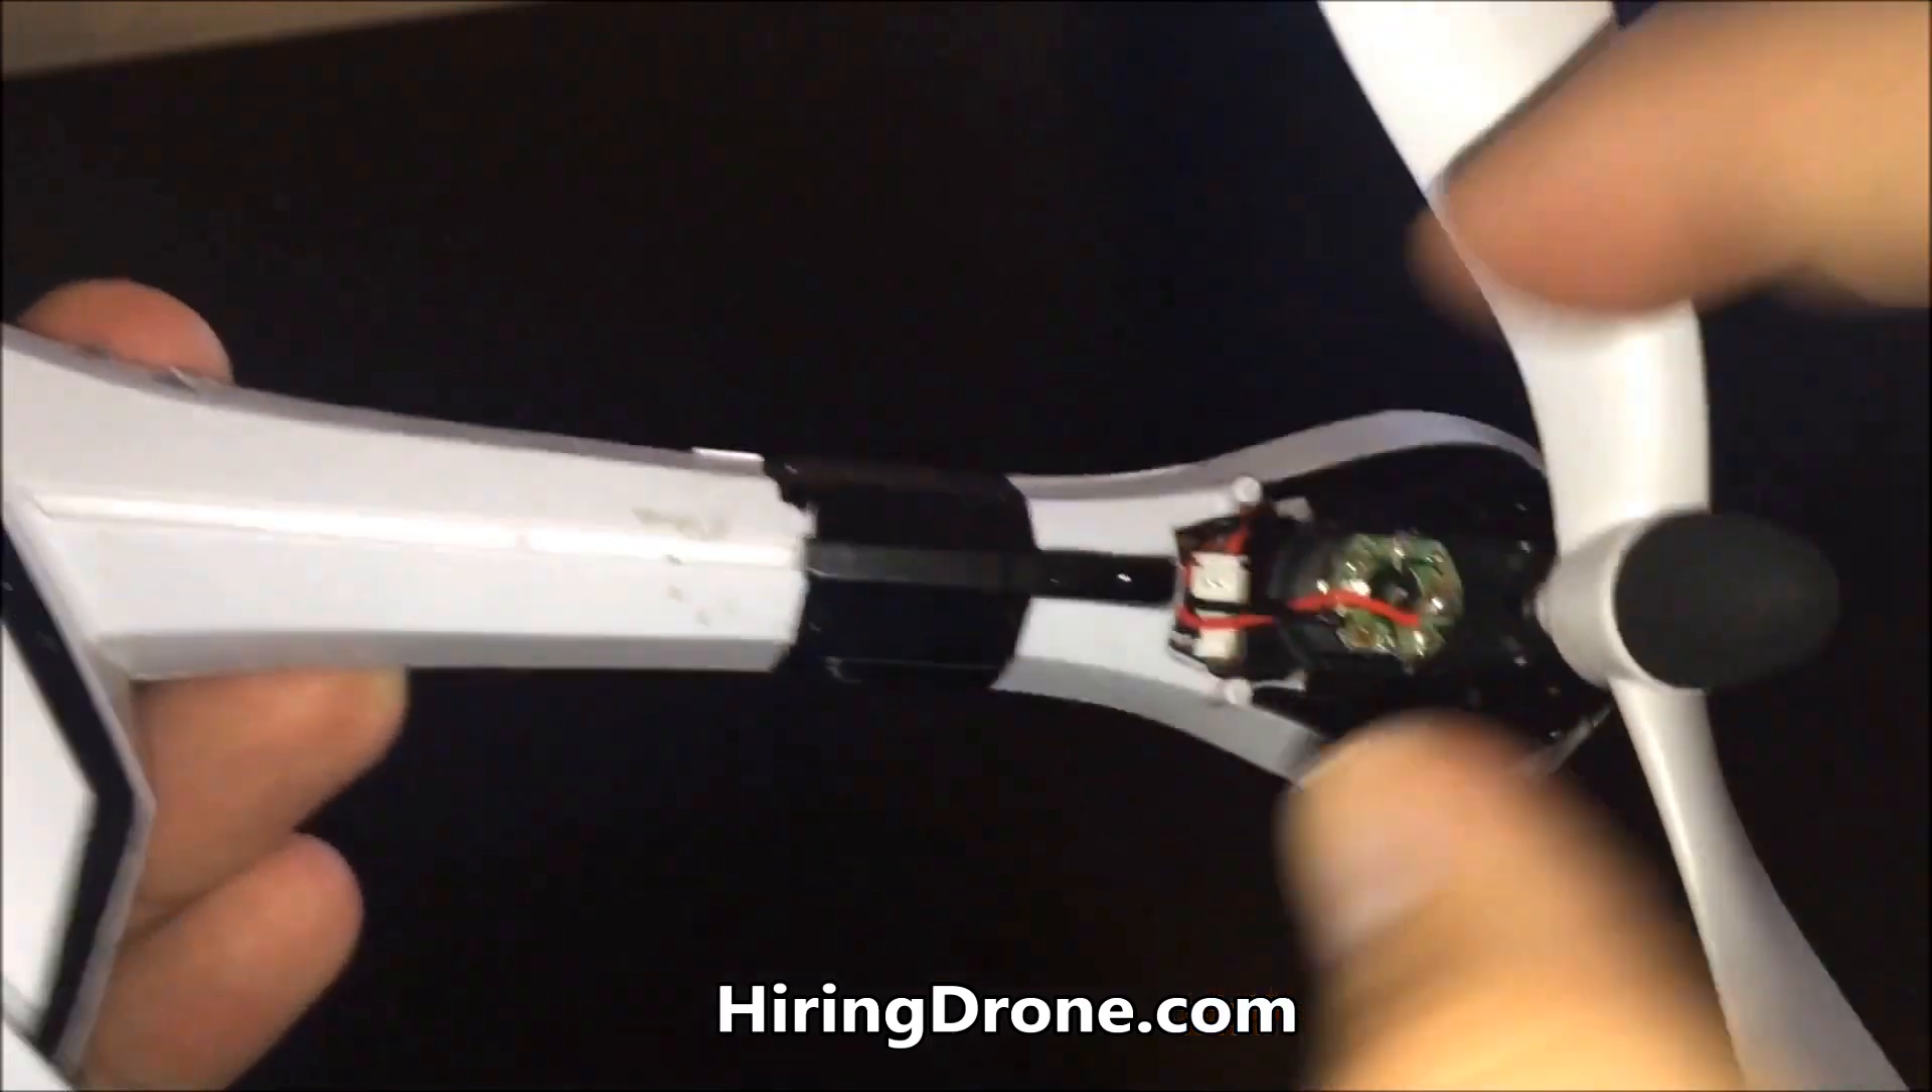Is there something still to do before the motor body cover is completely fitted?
Yes.